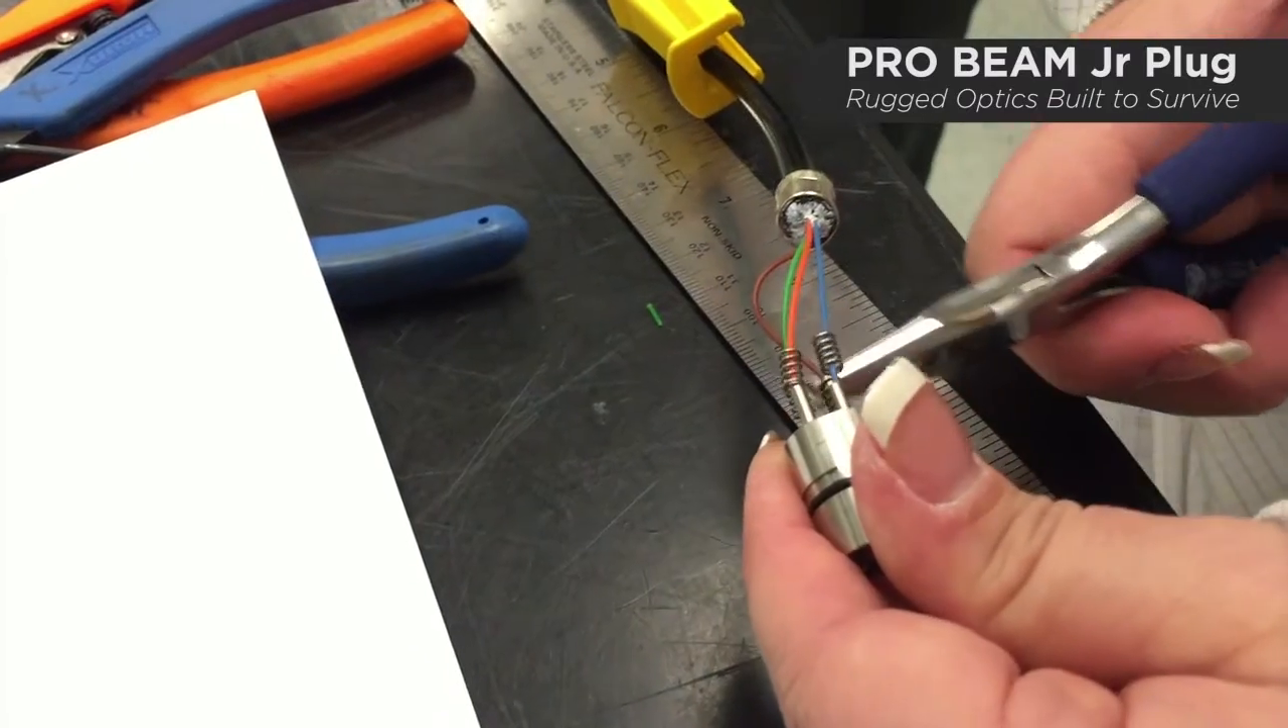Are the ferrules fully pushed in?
No.